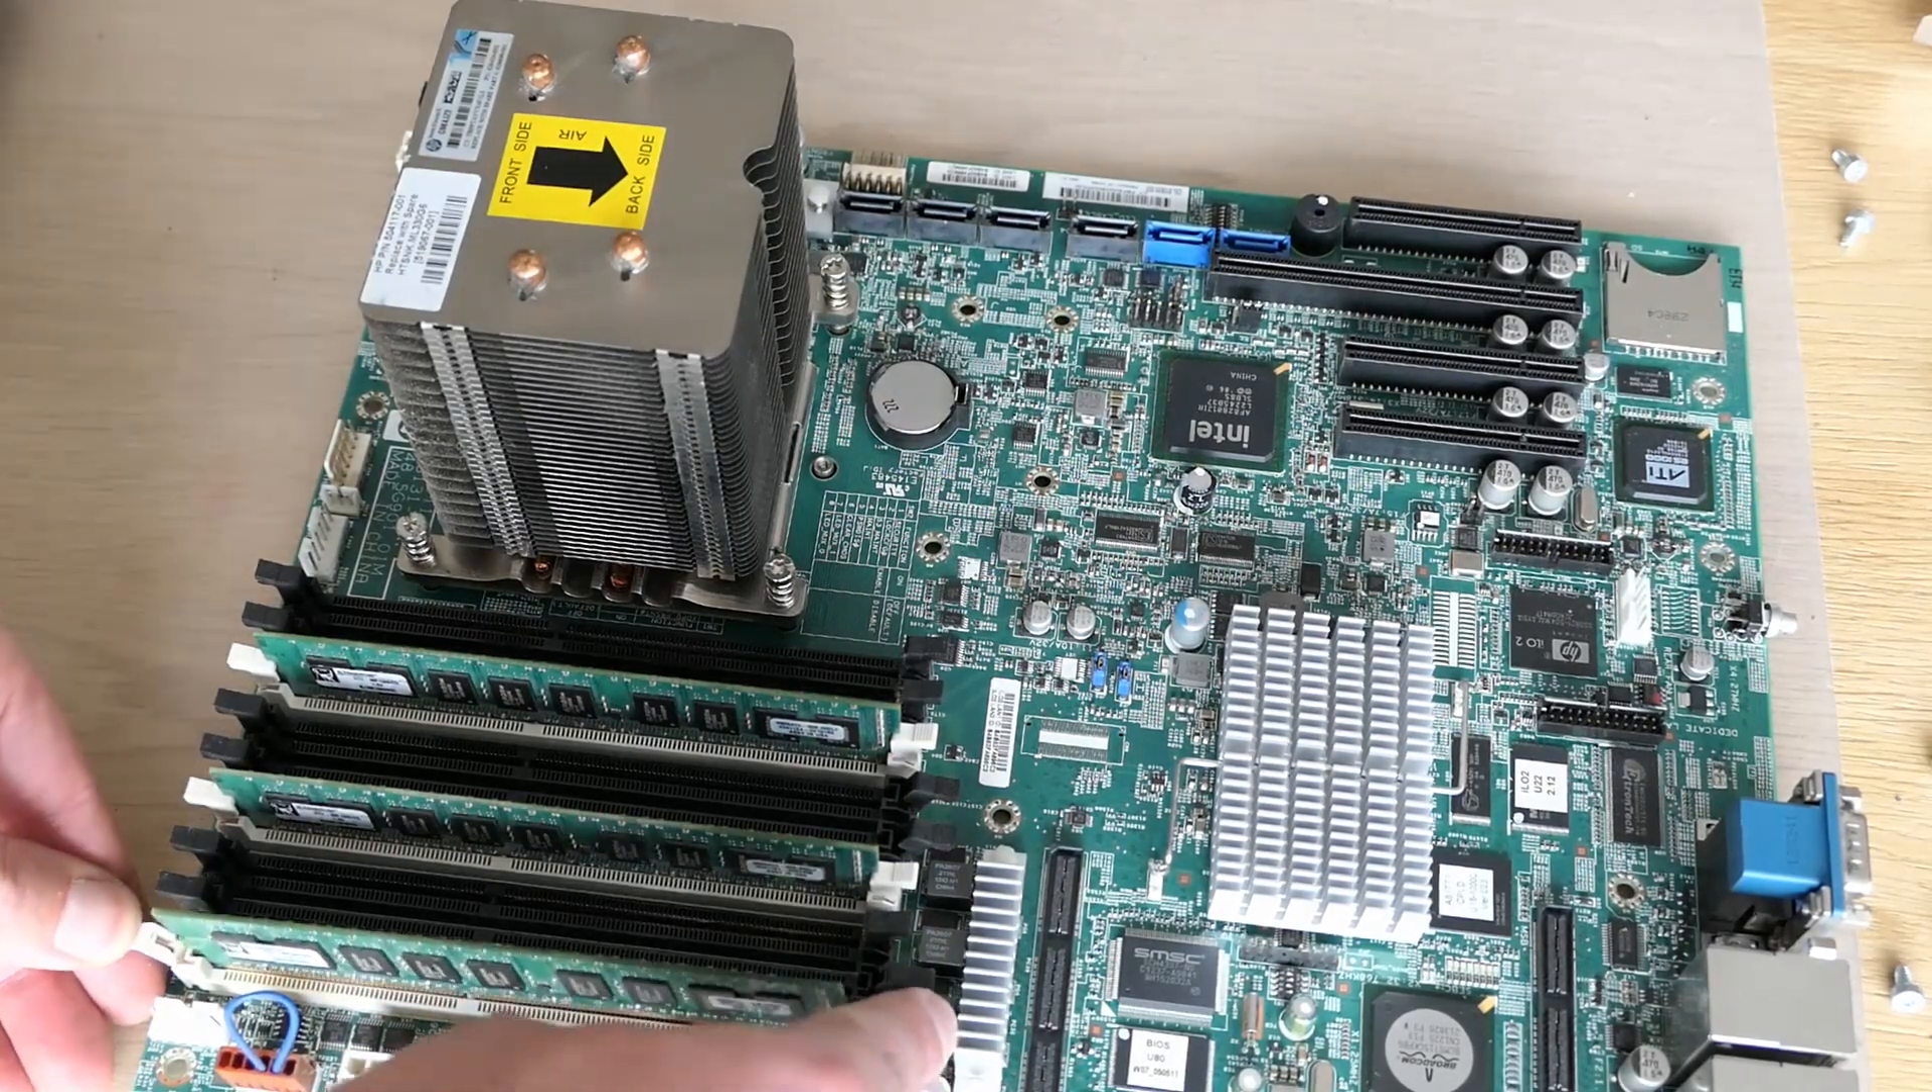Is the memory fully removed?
No.